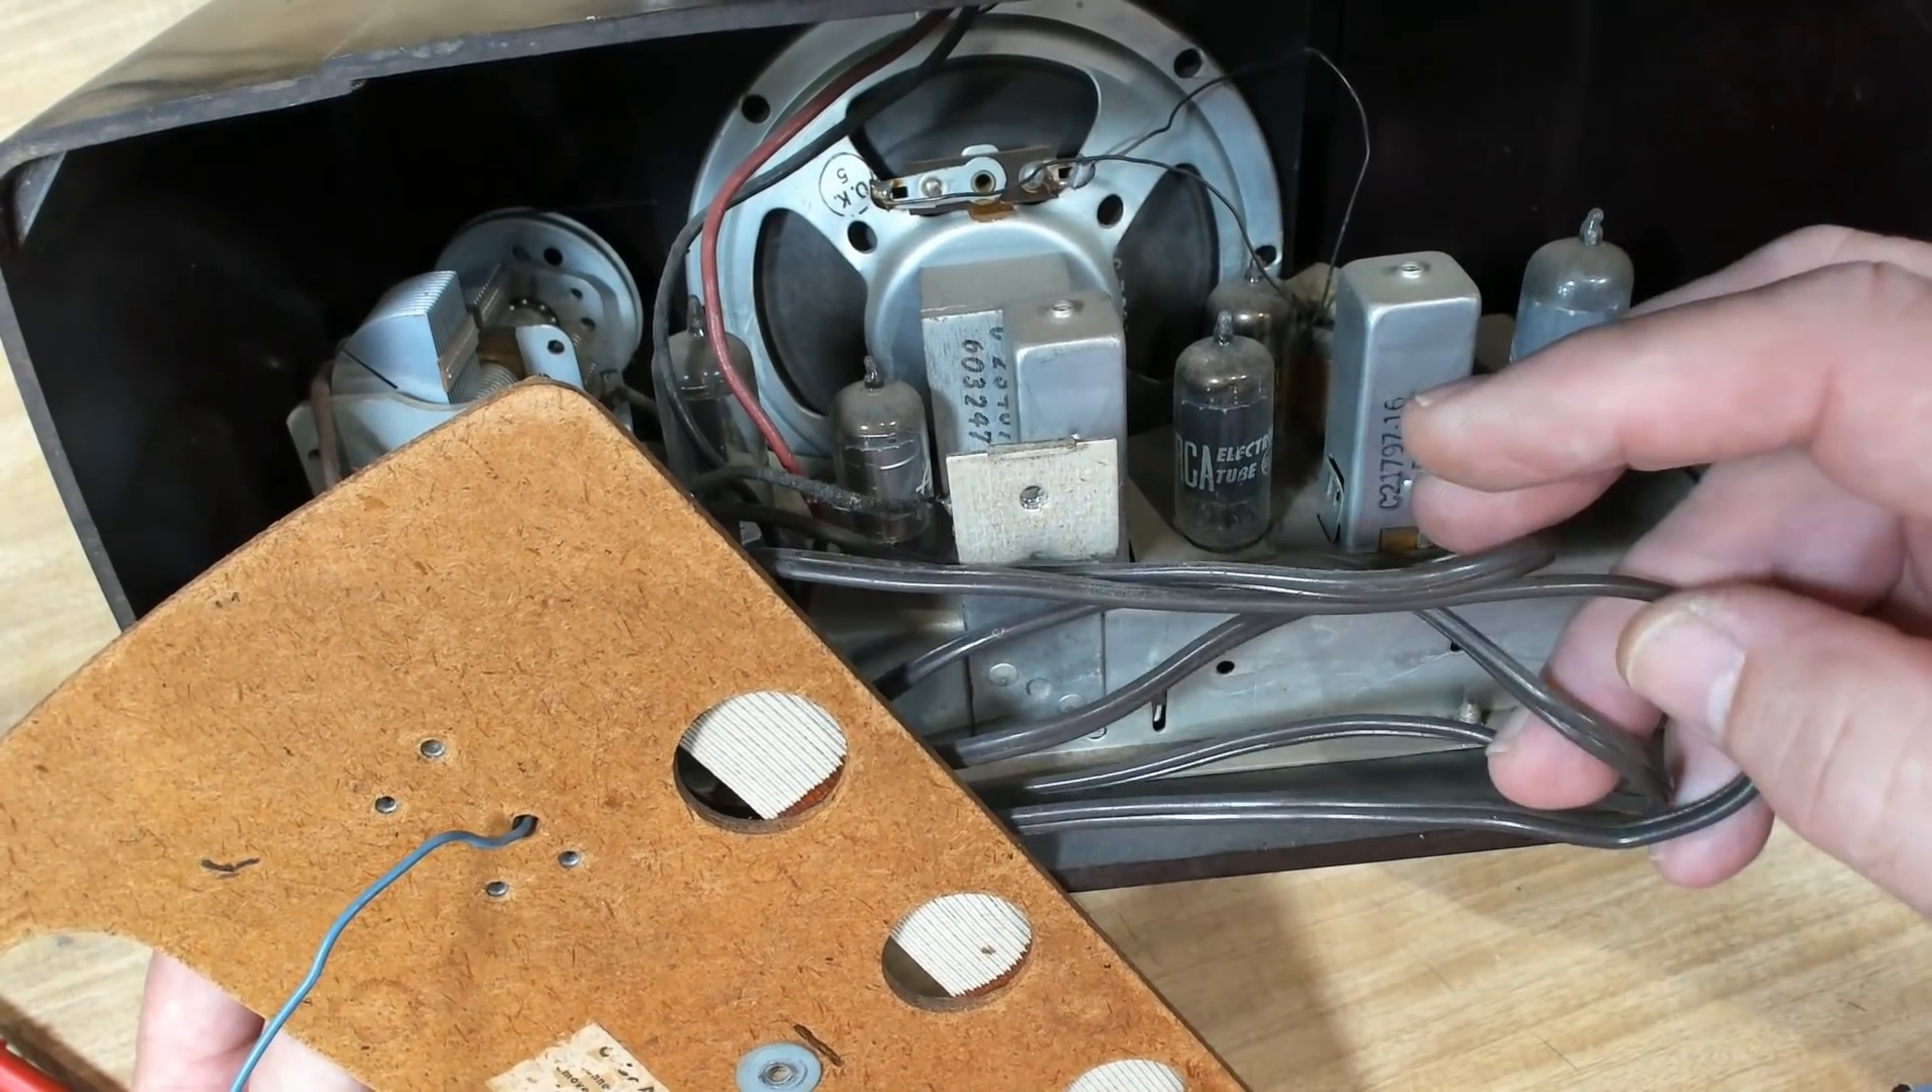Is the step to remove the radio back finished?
Yes.